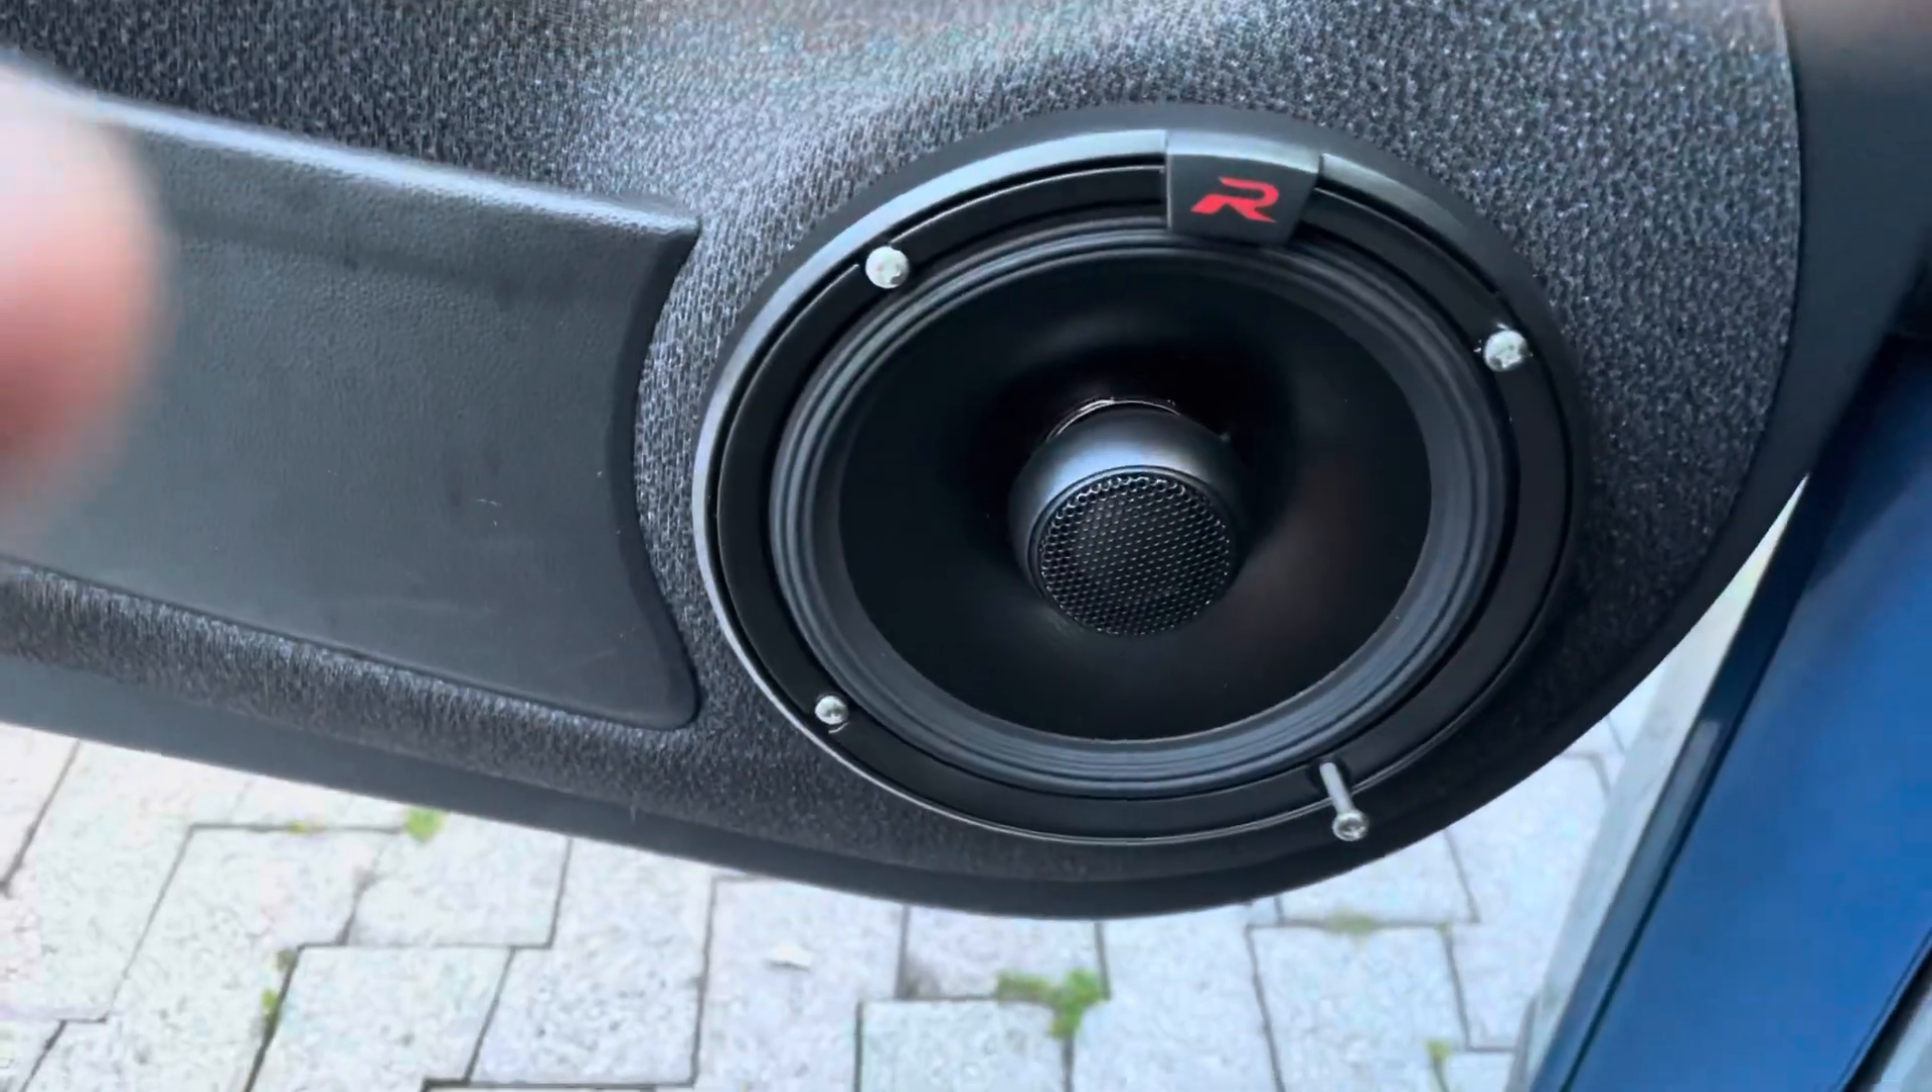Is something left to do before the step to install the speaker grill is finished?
Yes.